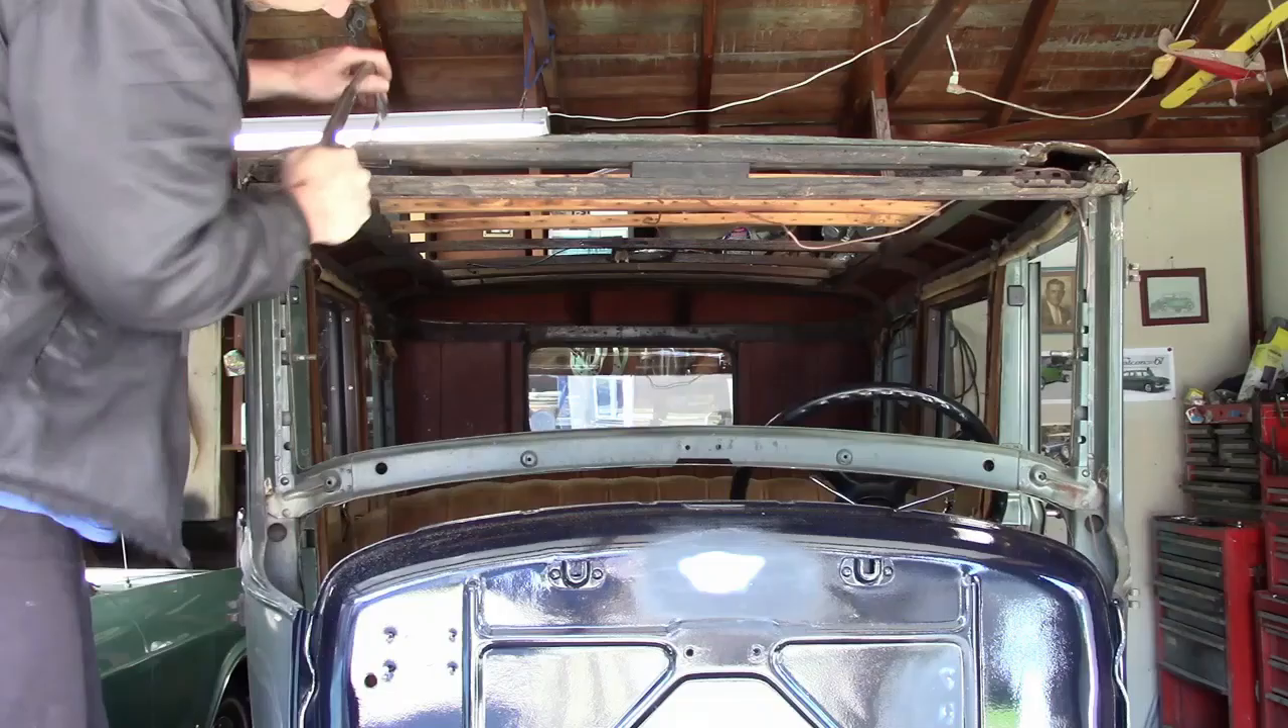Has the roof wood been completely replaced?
No.